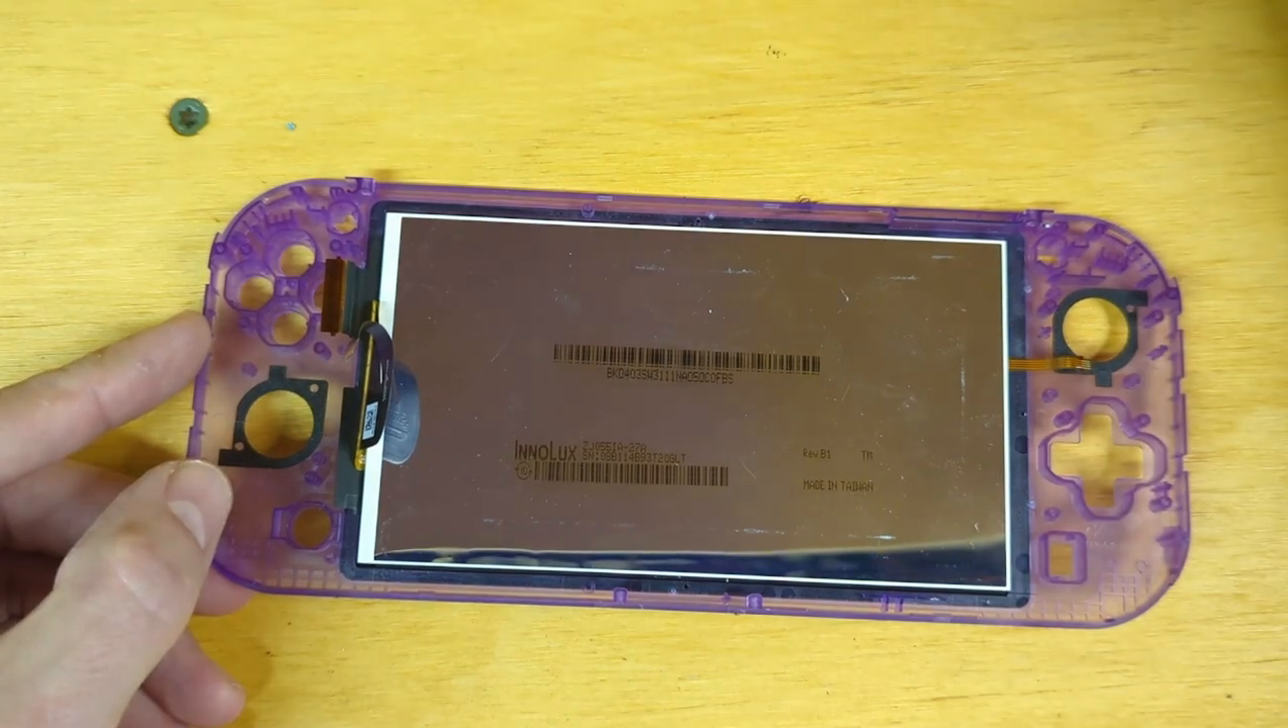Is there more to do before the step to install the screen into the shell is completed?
No.